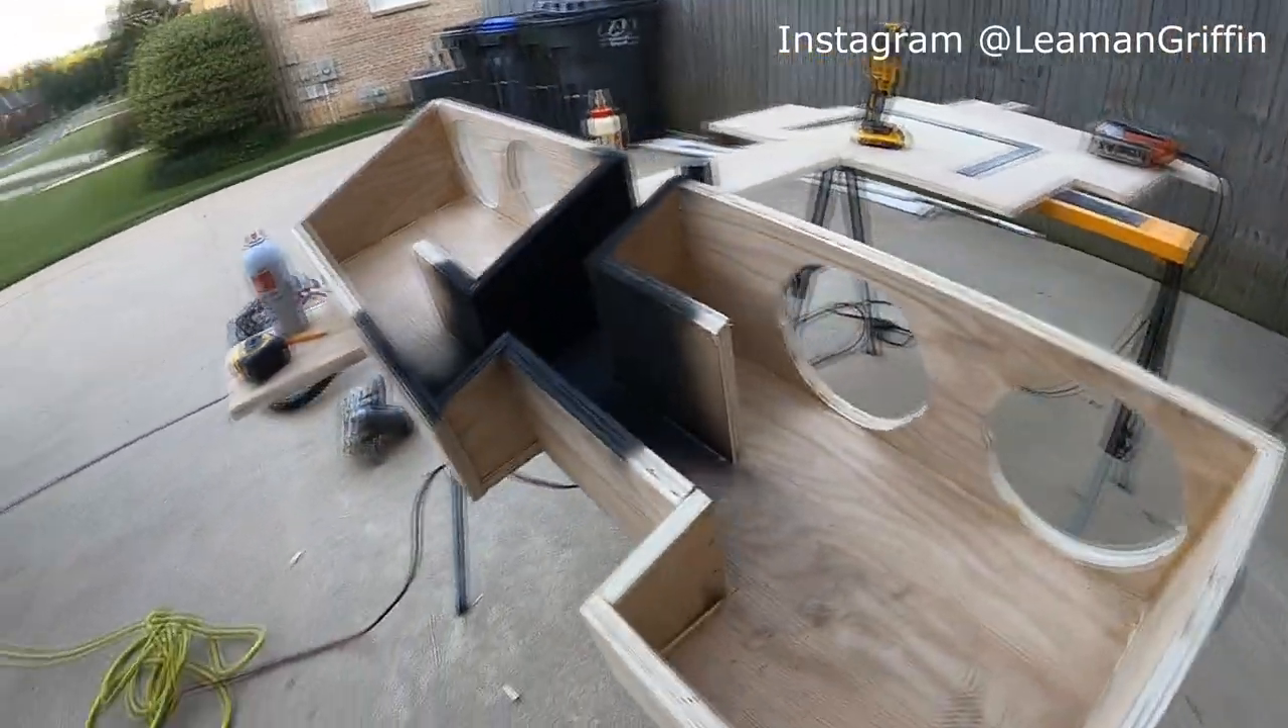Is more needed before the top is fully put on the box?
Yes.